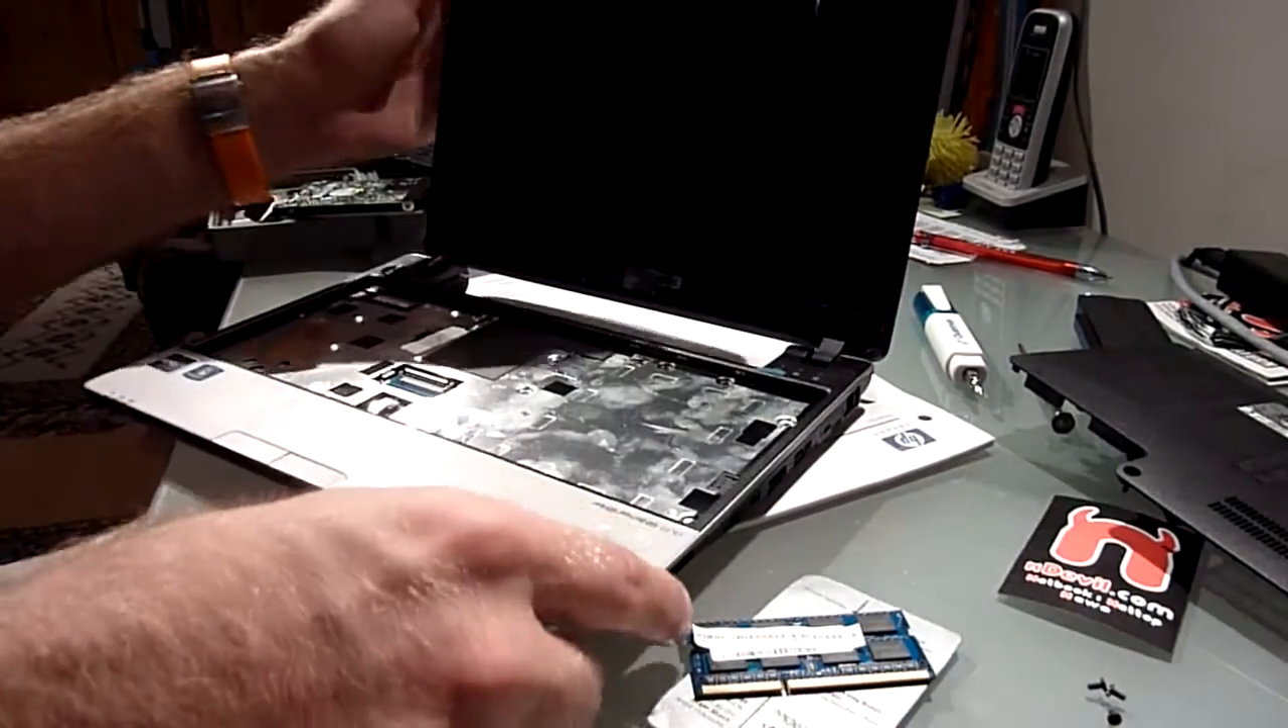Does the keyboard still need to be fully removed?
No.